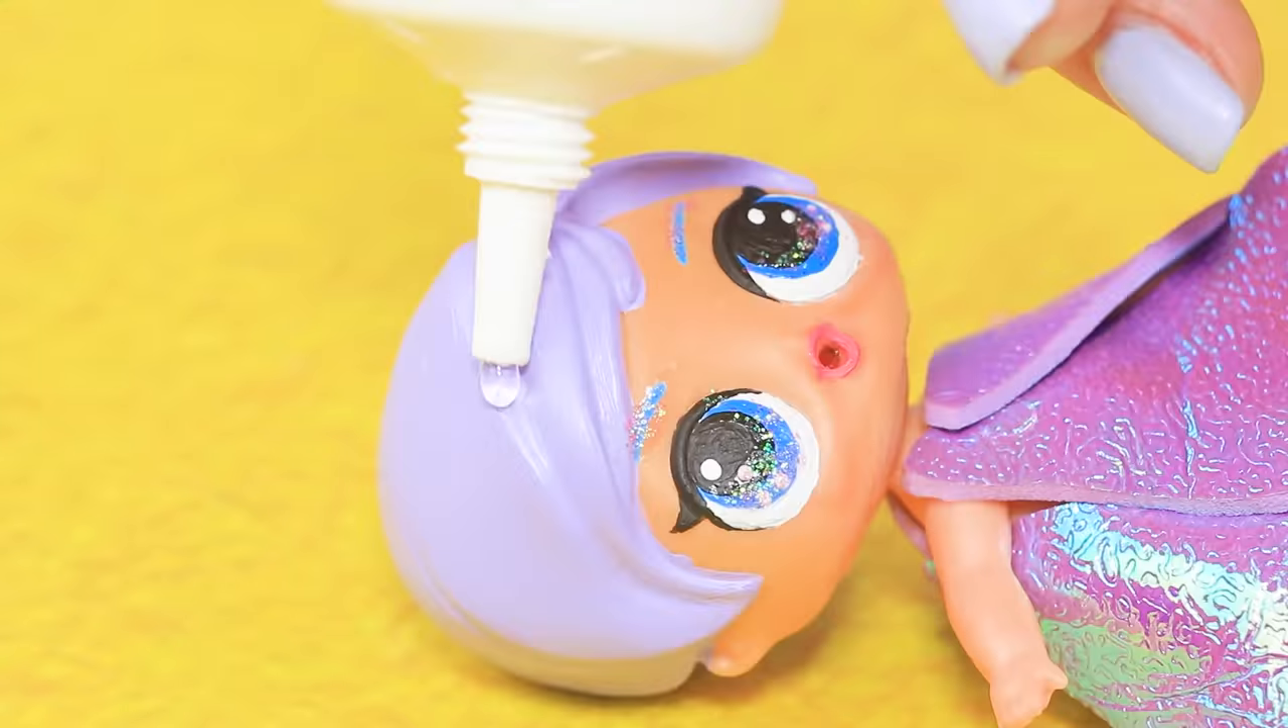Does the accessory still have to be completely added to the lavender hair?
Yes.